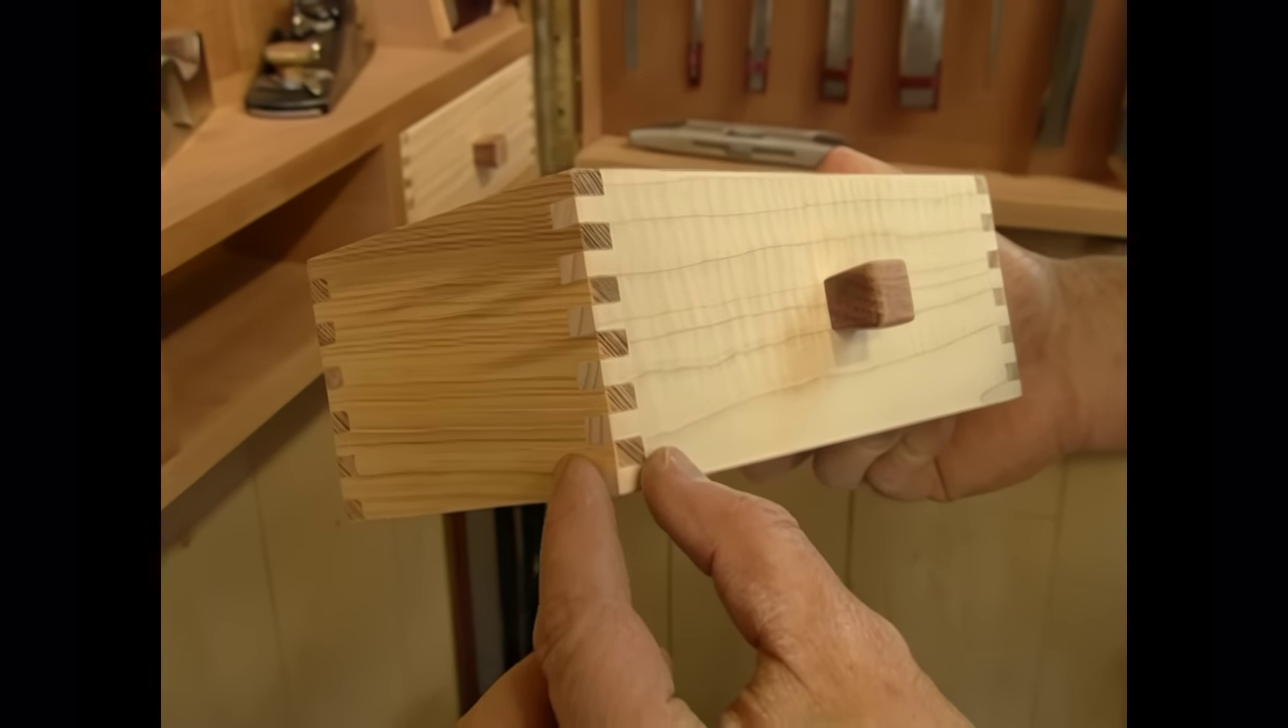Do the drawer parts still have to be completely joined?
No.